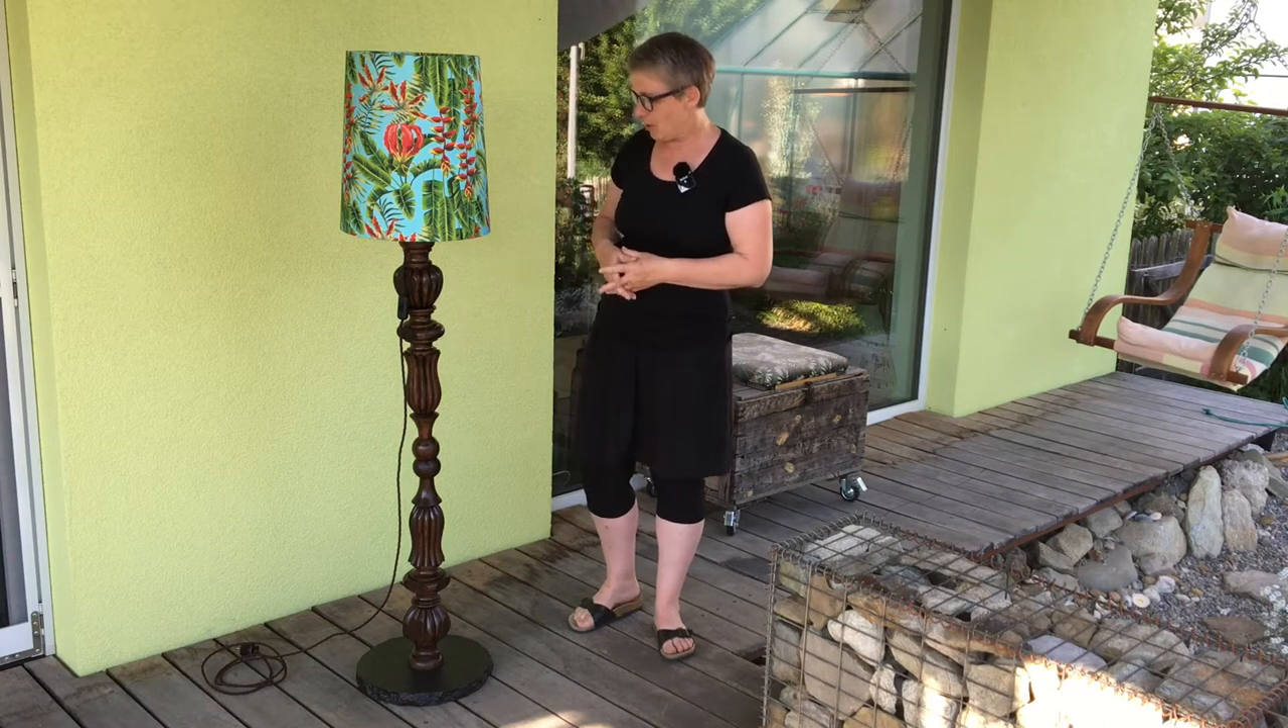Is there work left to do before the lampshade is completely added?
No.